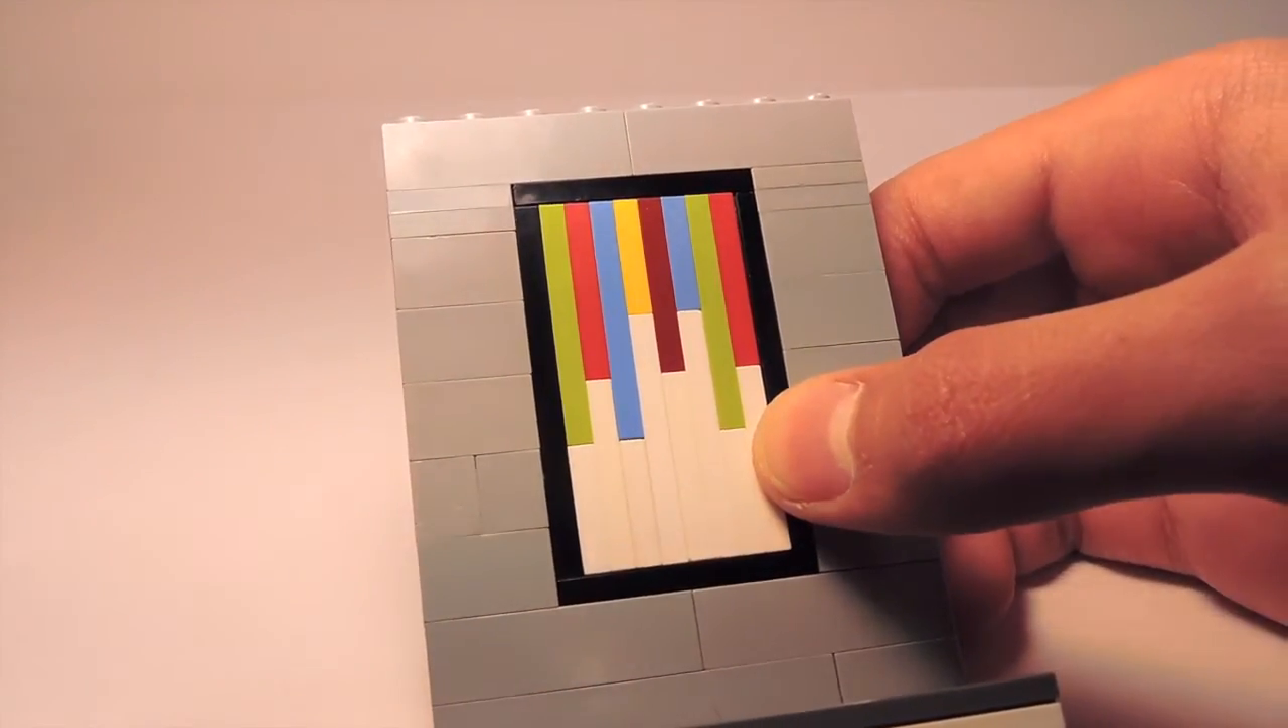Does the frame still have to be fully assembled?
No.